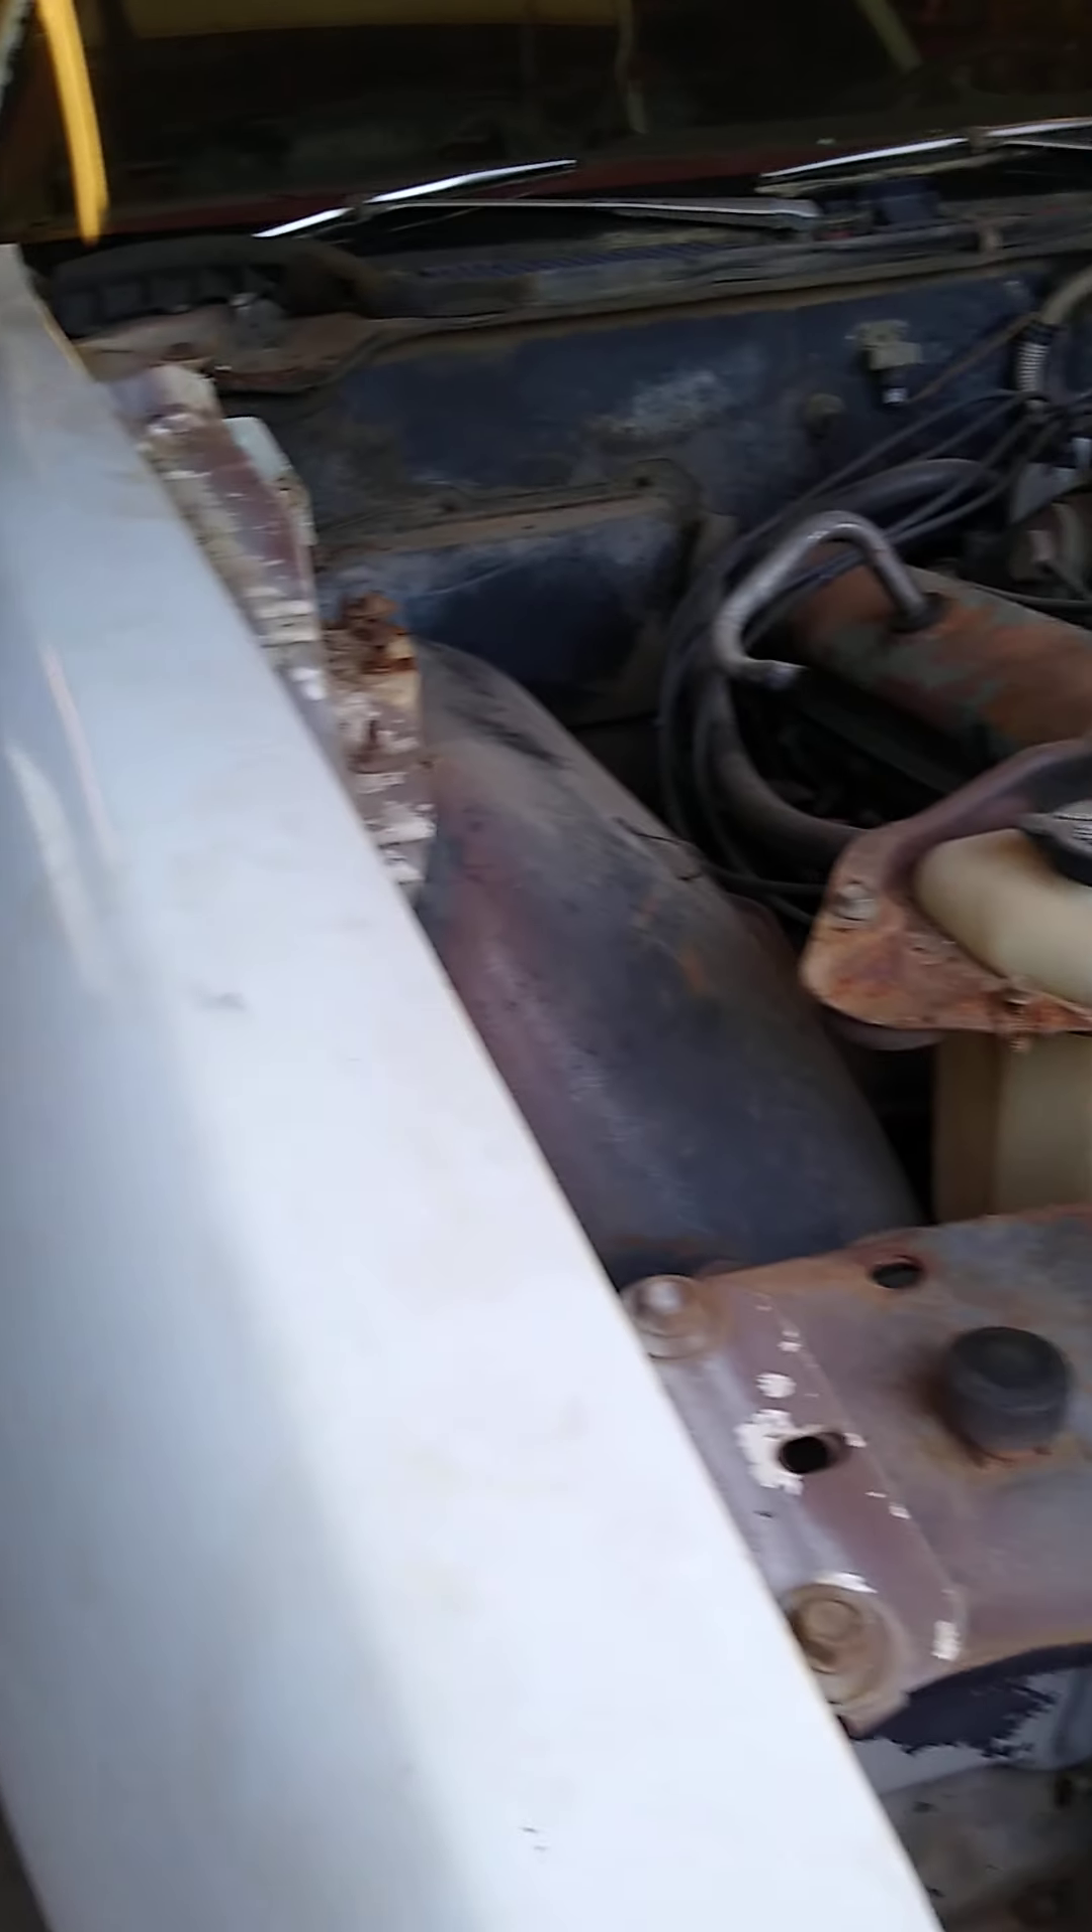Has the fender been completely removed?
No.